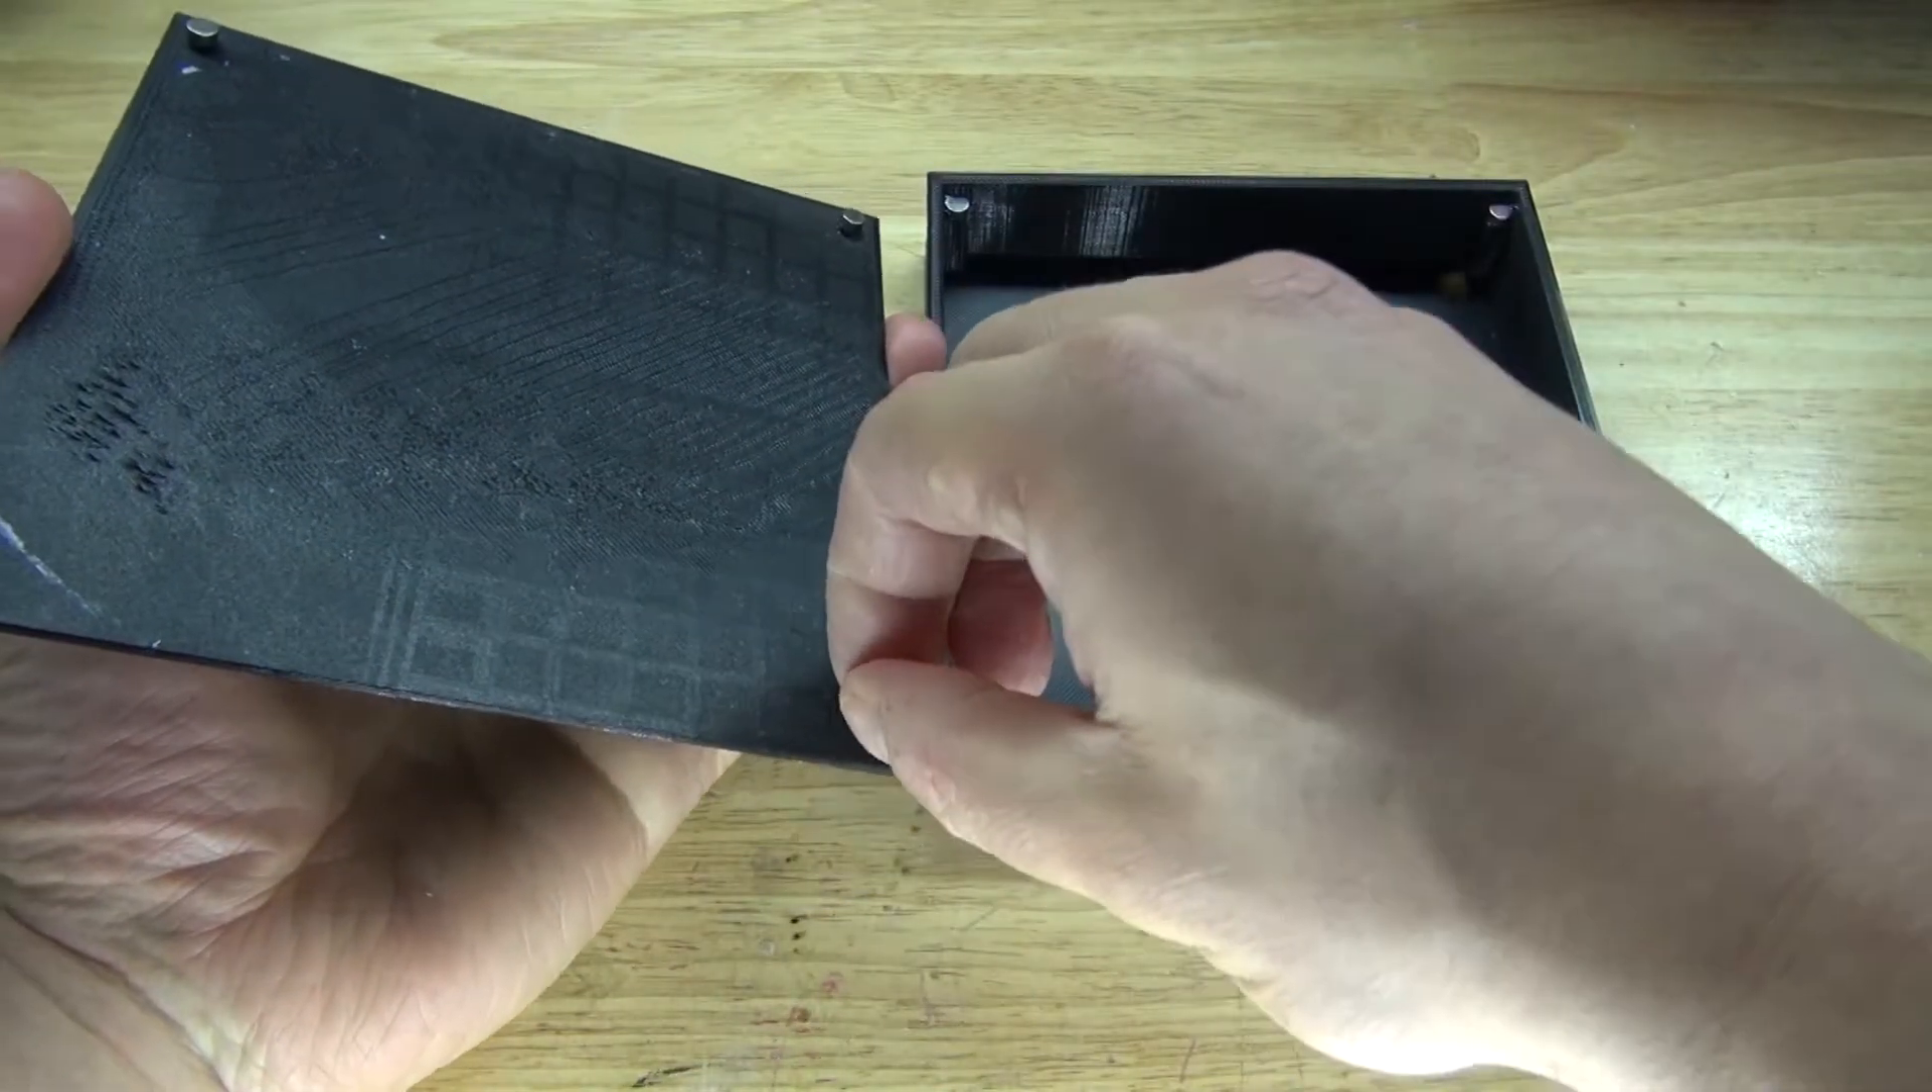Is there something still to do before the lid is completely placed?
Yes.